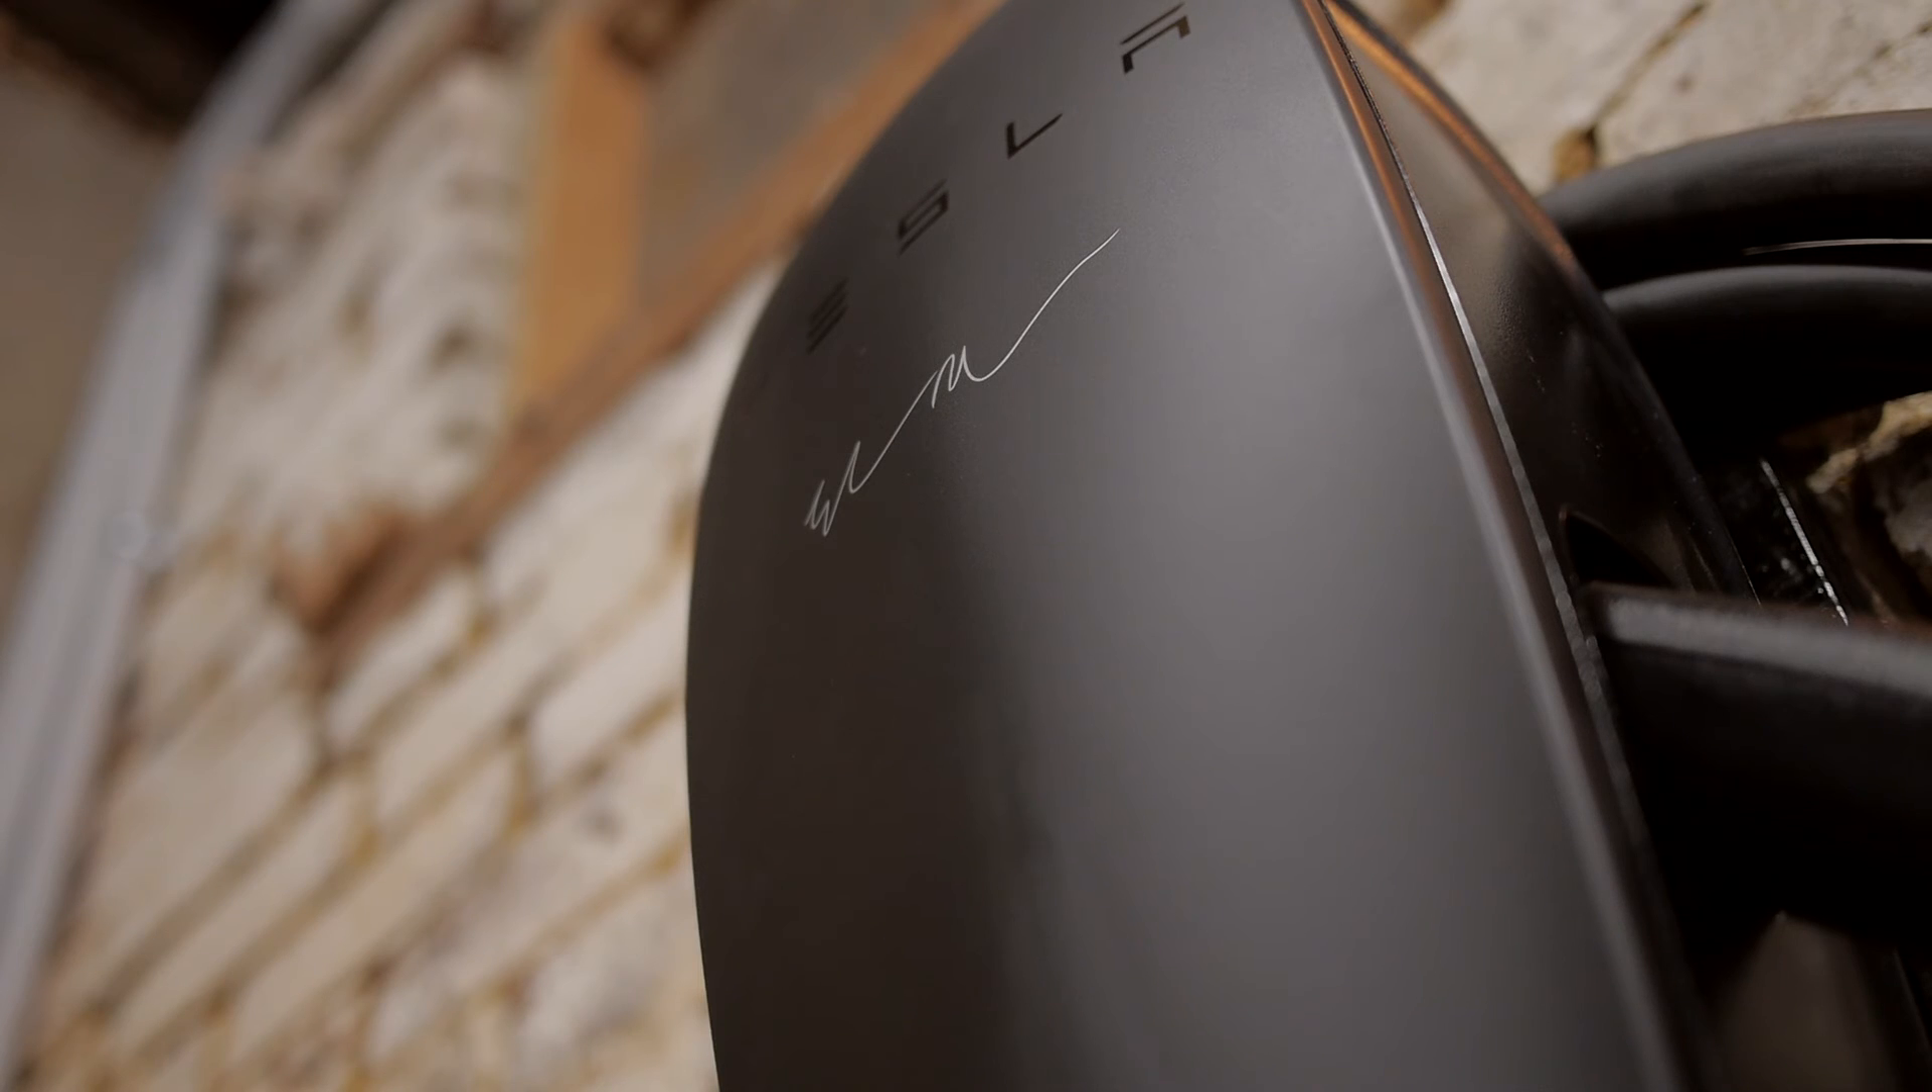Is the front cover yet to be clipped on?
No.